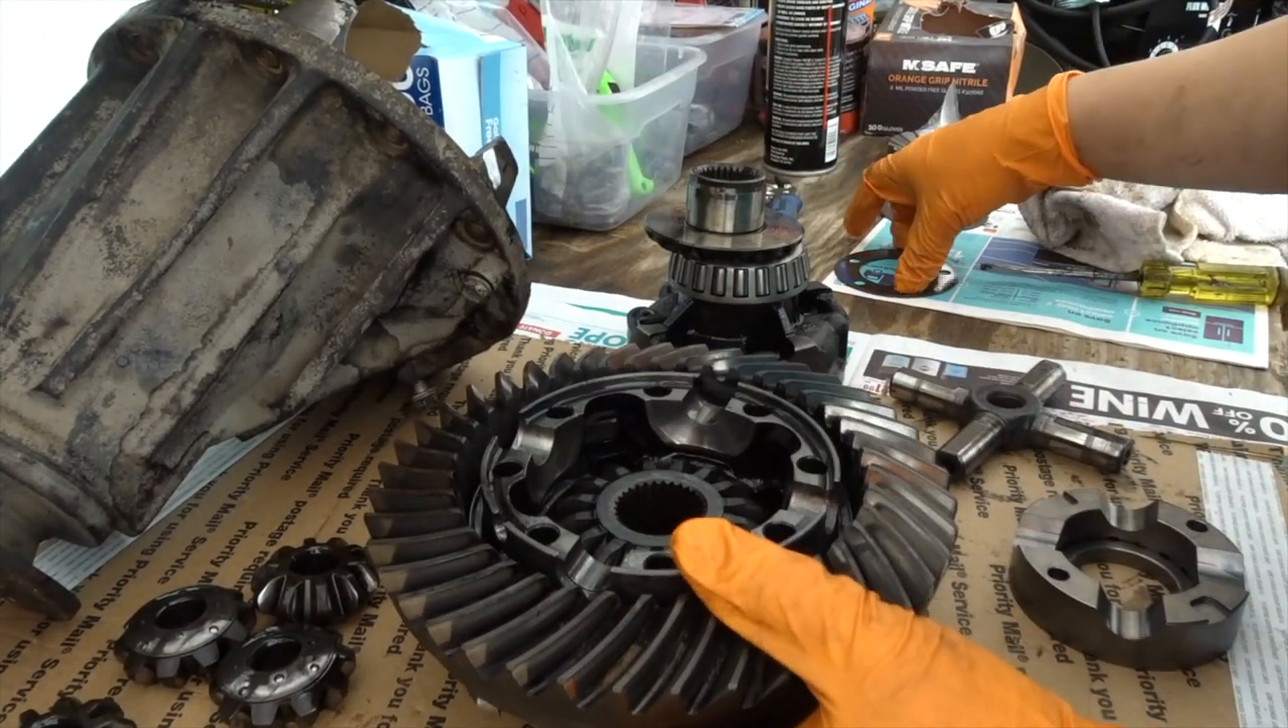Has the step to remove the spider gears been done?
Yes.